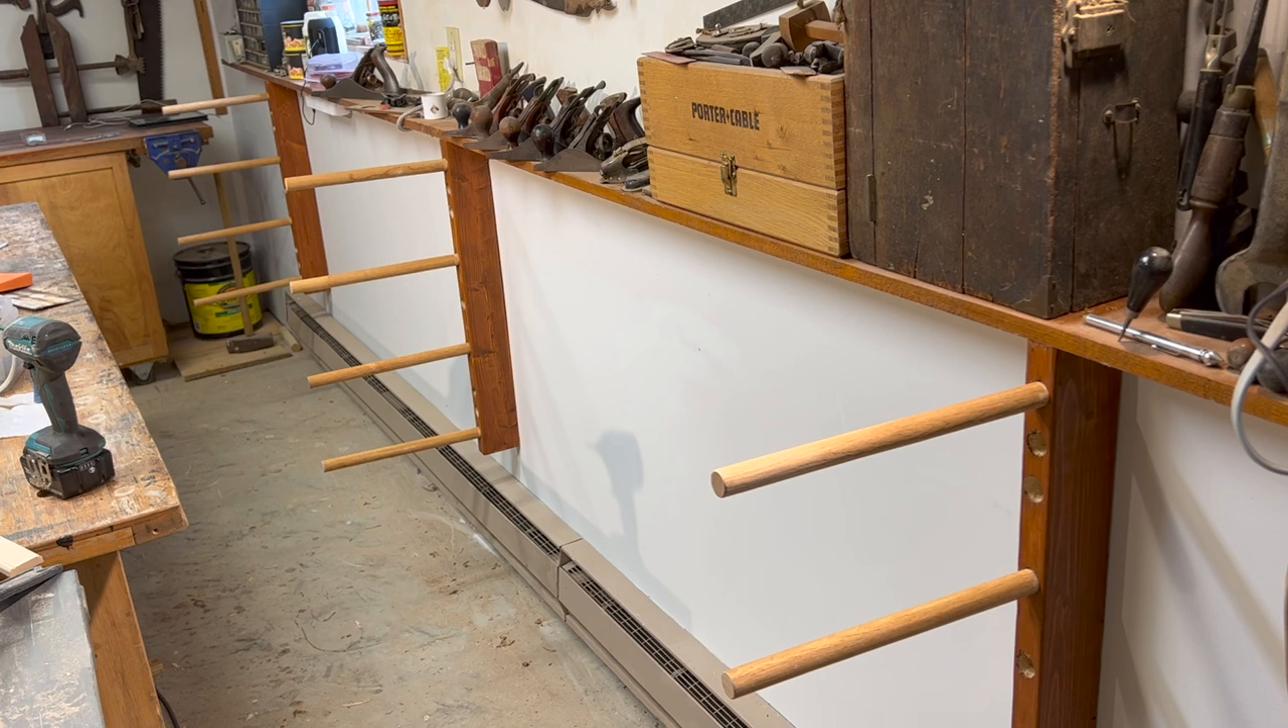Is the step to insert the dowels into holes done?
Yes.